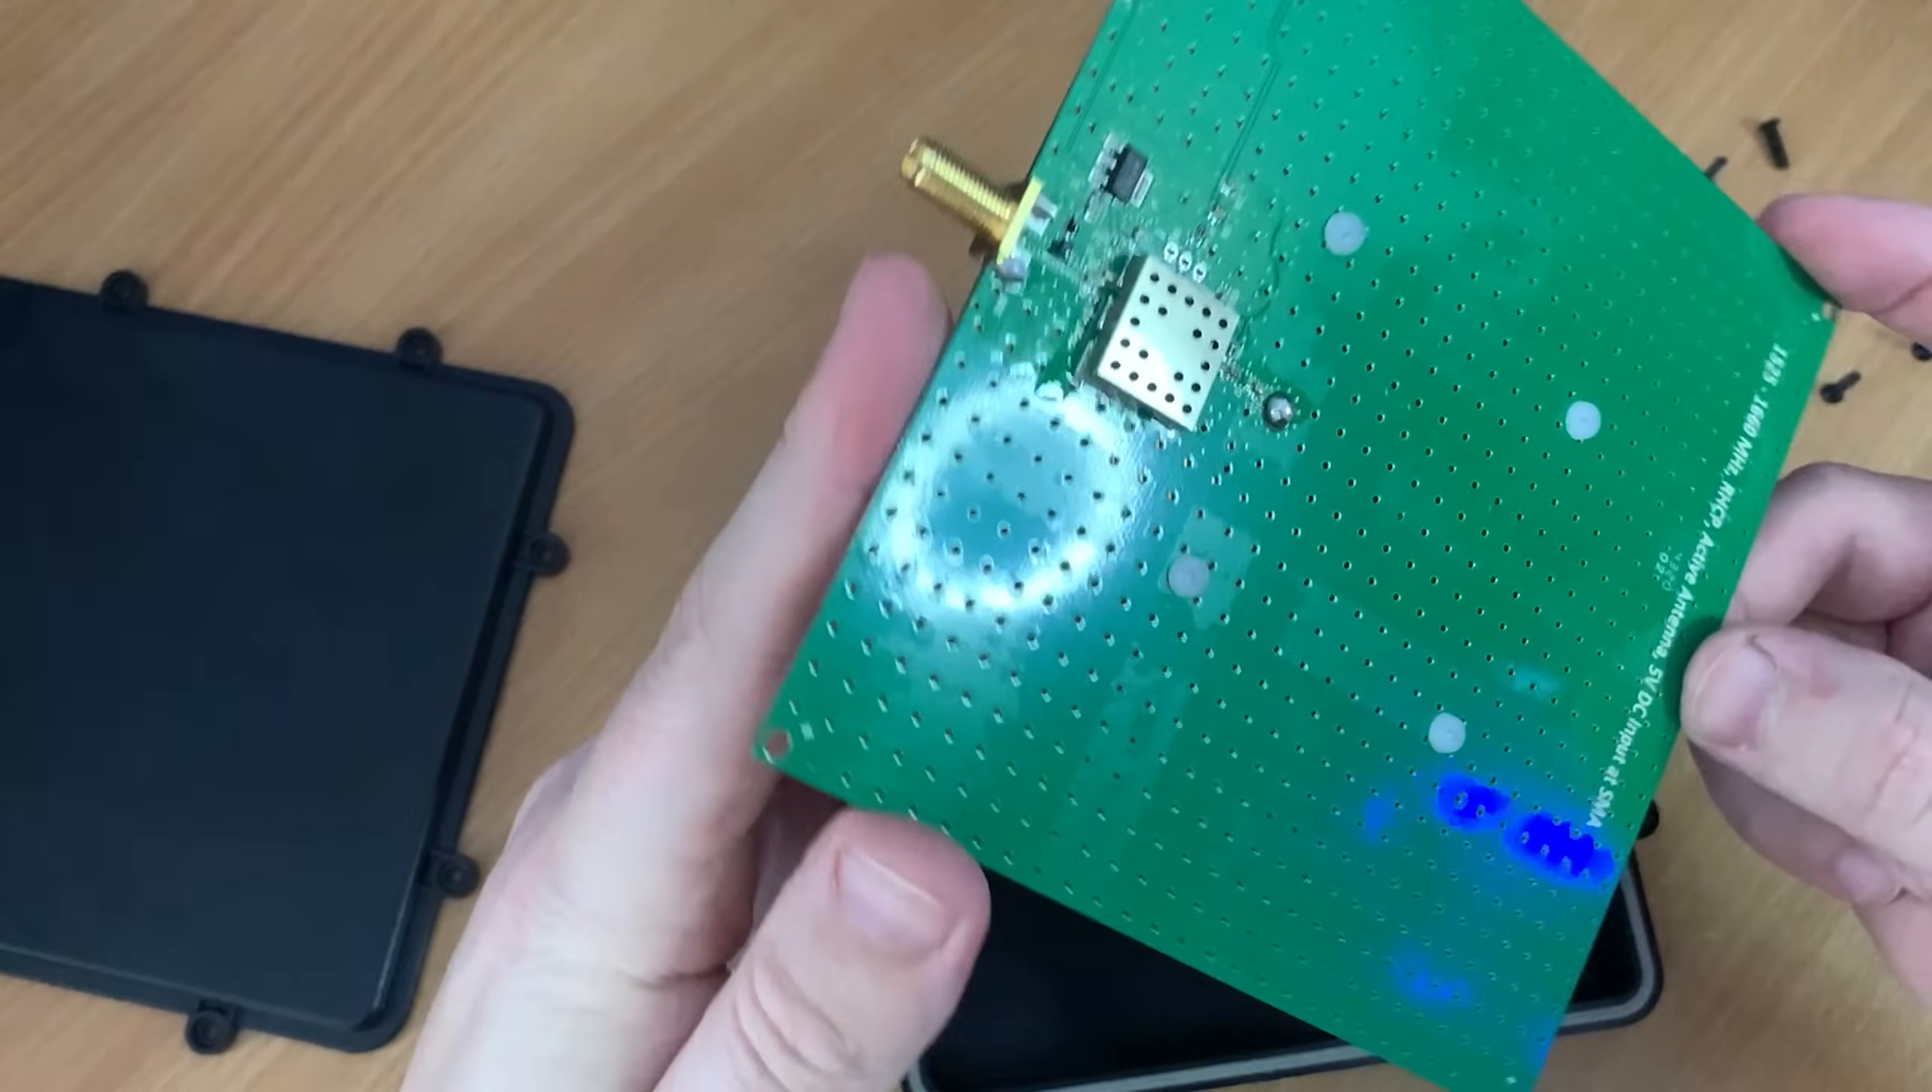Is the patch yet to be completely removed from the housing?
No.